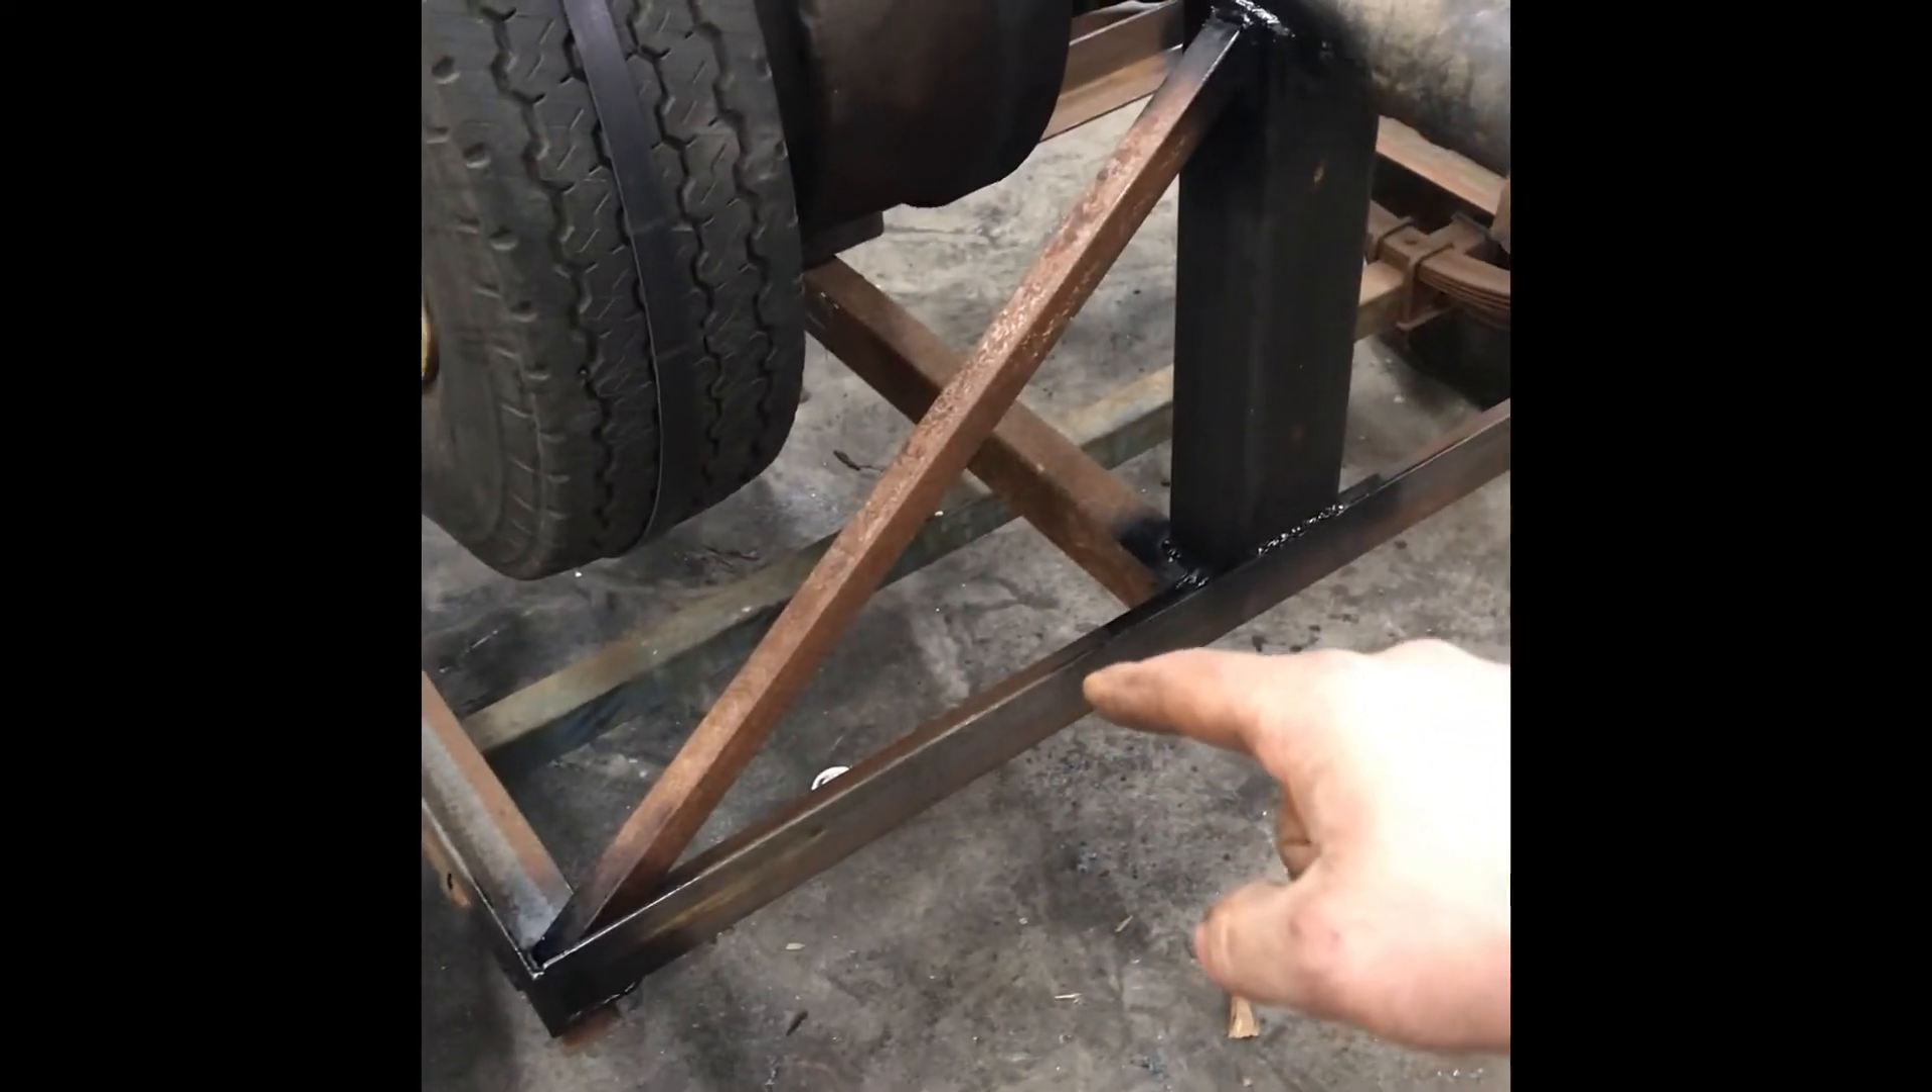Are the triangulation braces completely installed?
Yes.